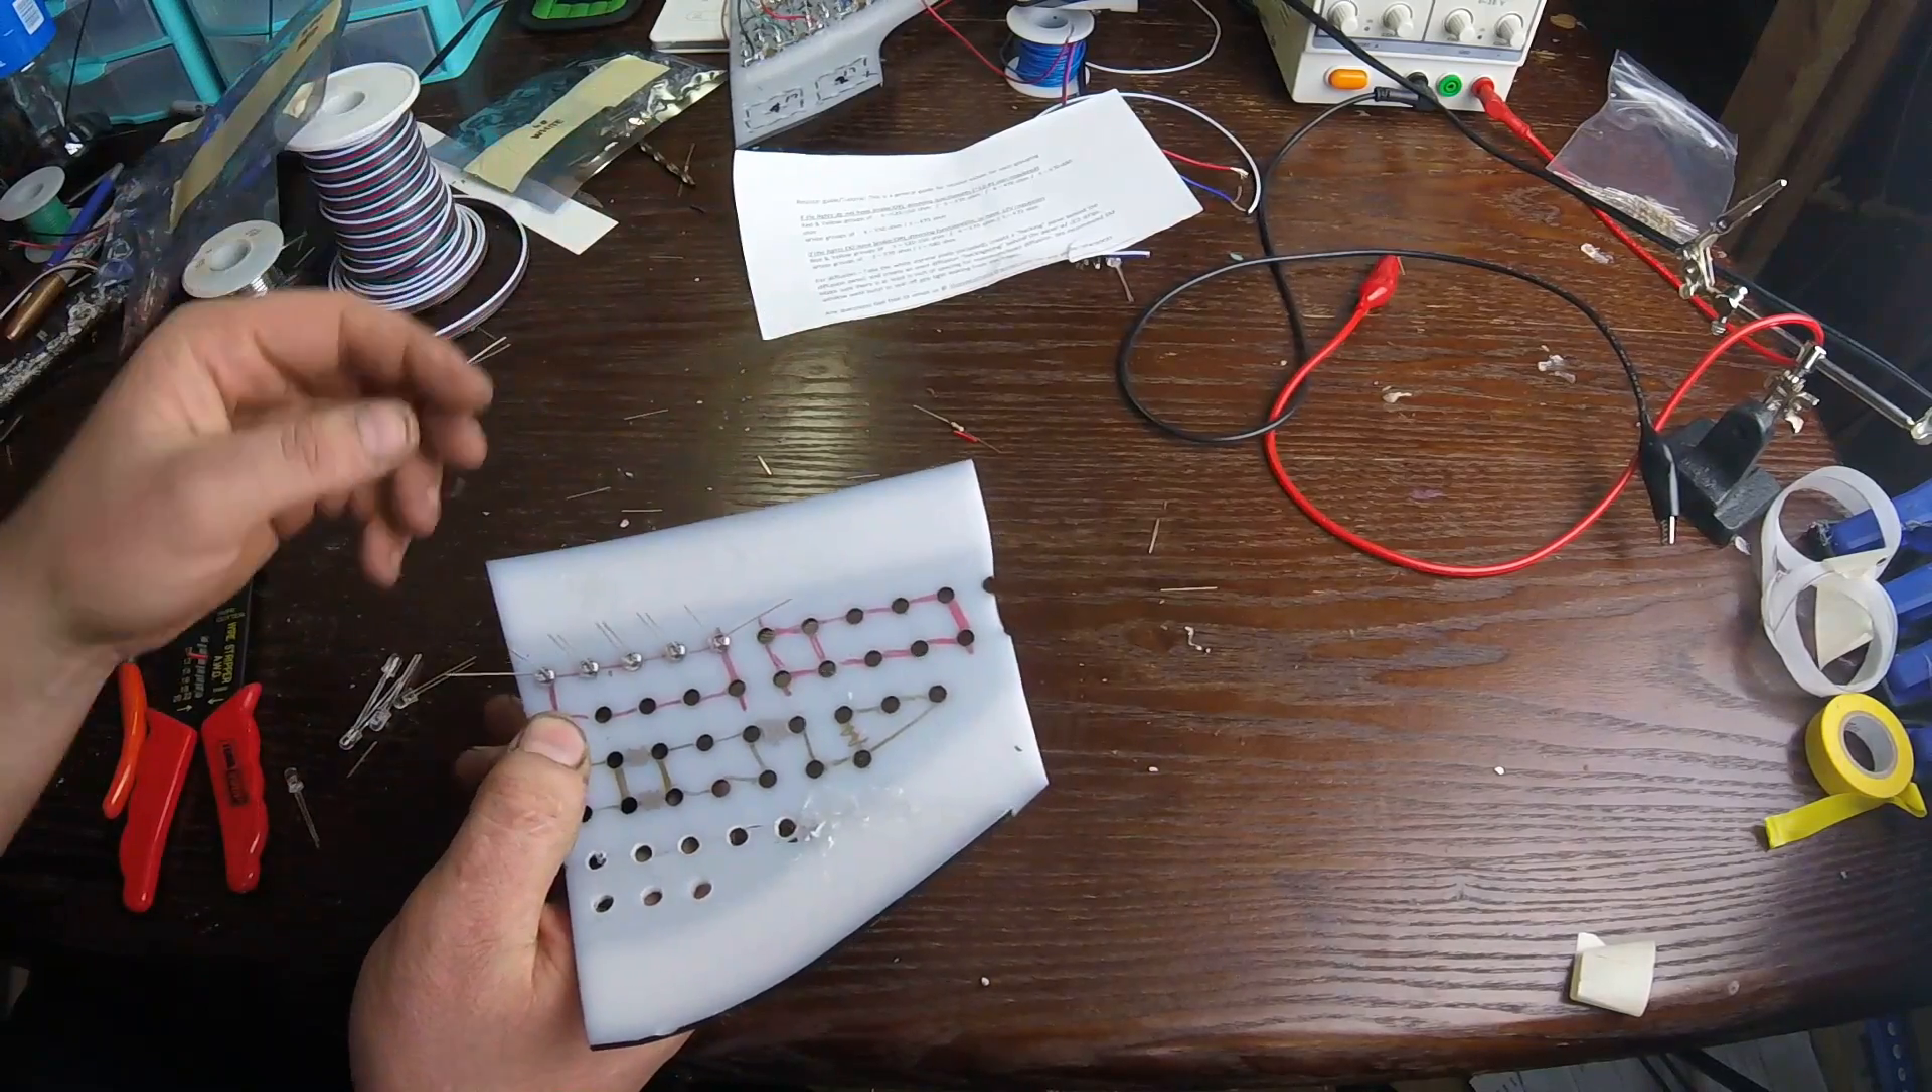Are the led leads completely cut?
No.